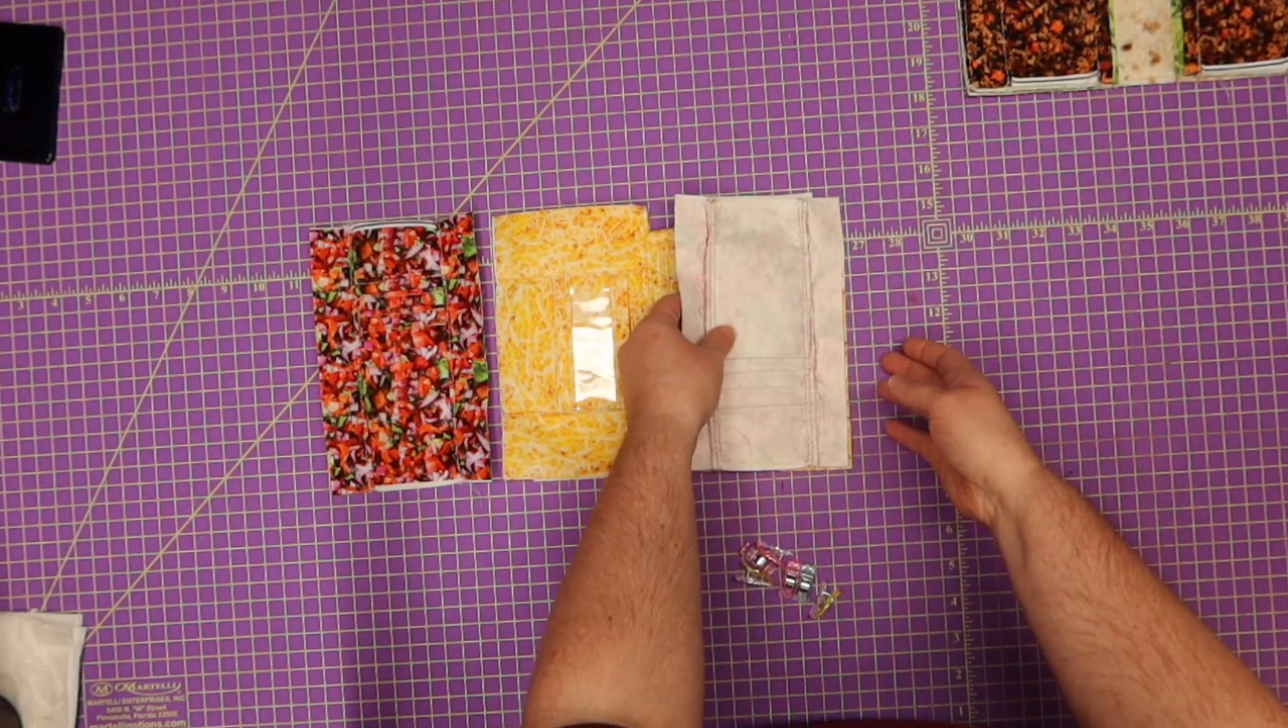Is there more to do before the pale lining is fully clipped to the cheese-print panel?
Yes.